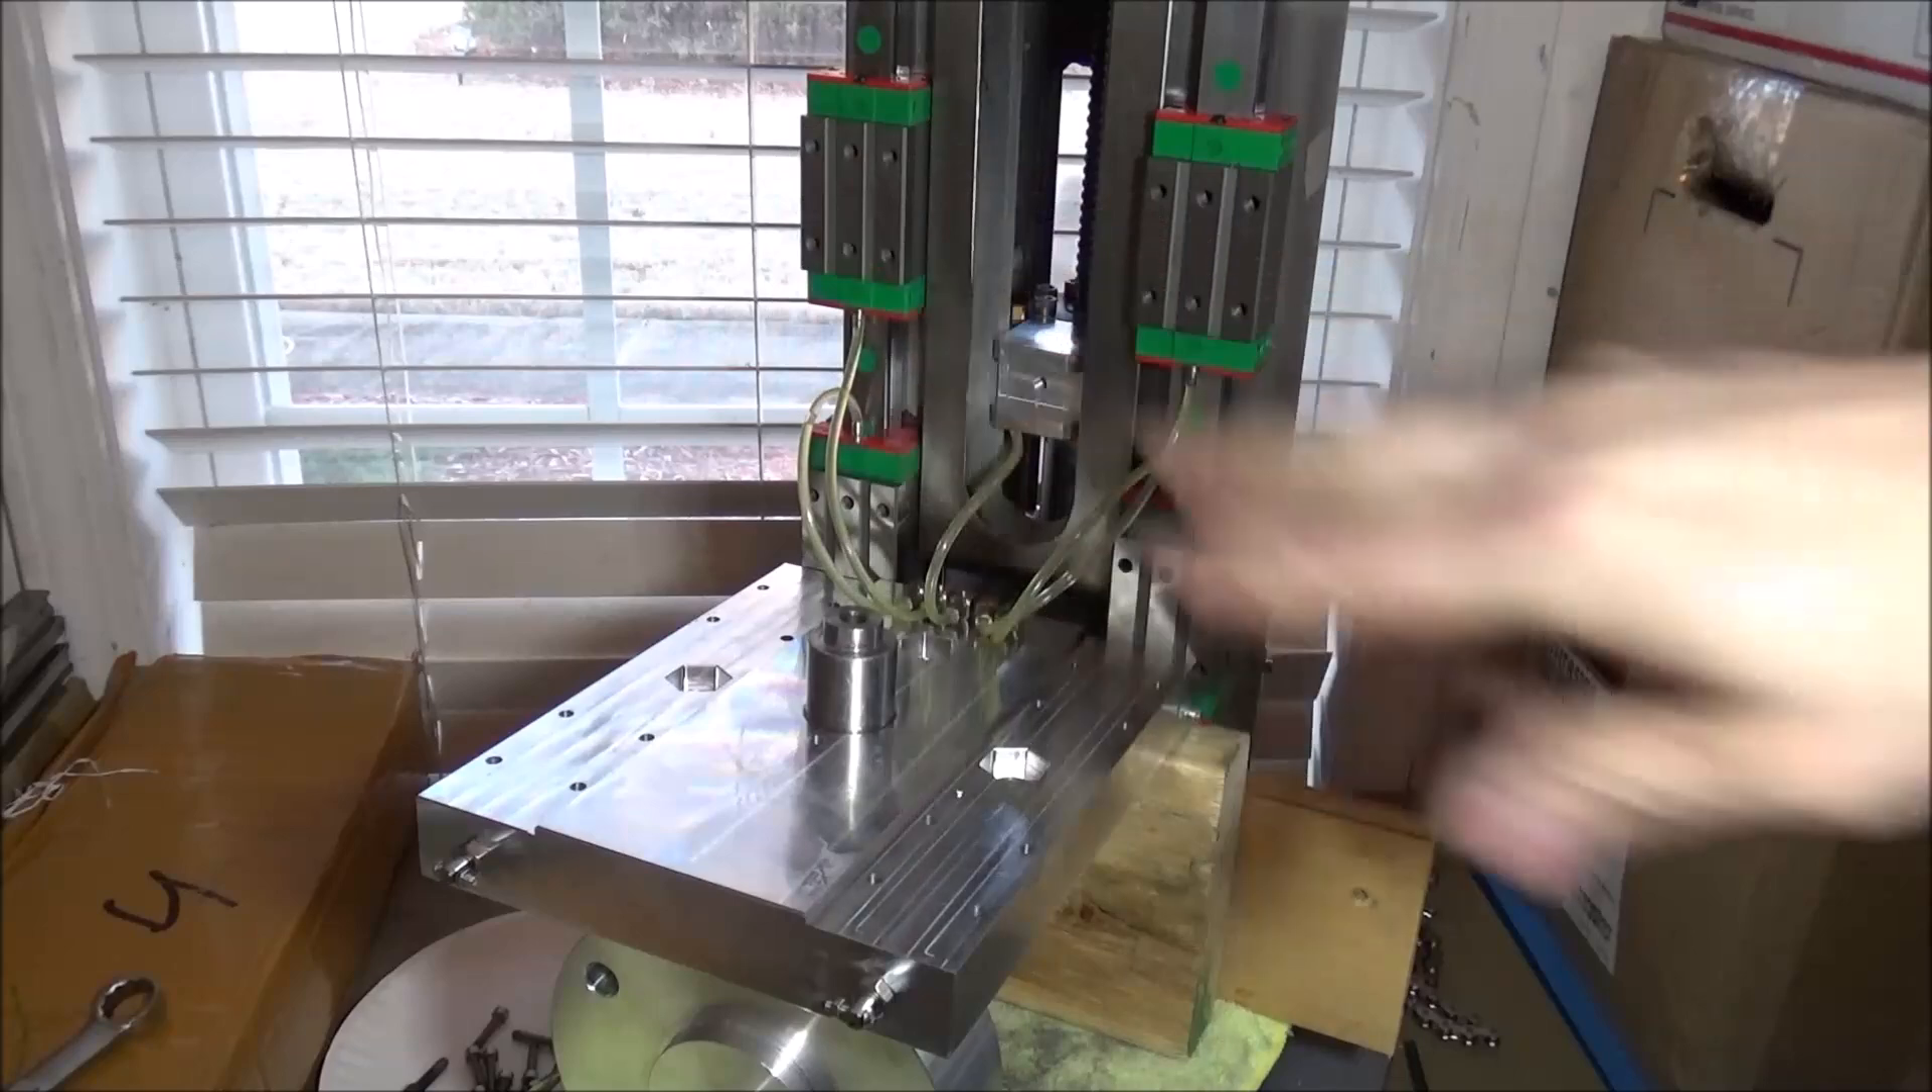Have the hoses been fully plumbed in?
Yes.